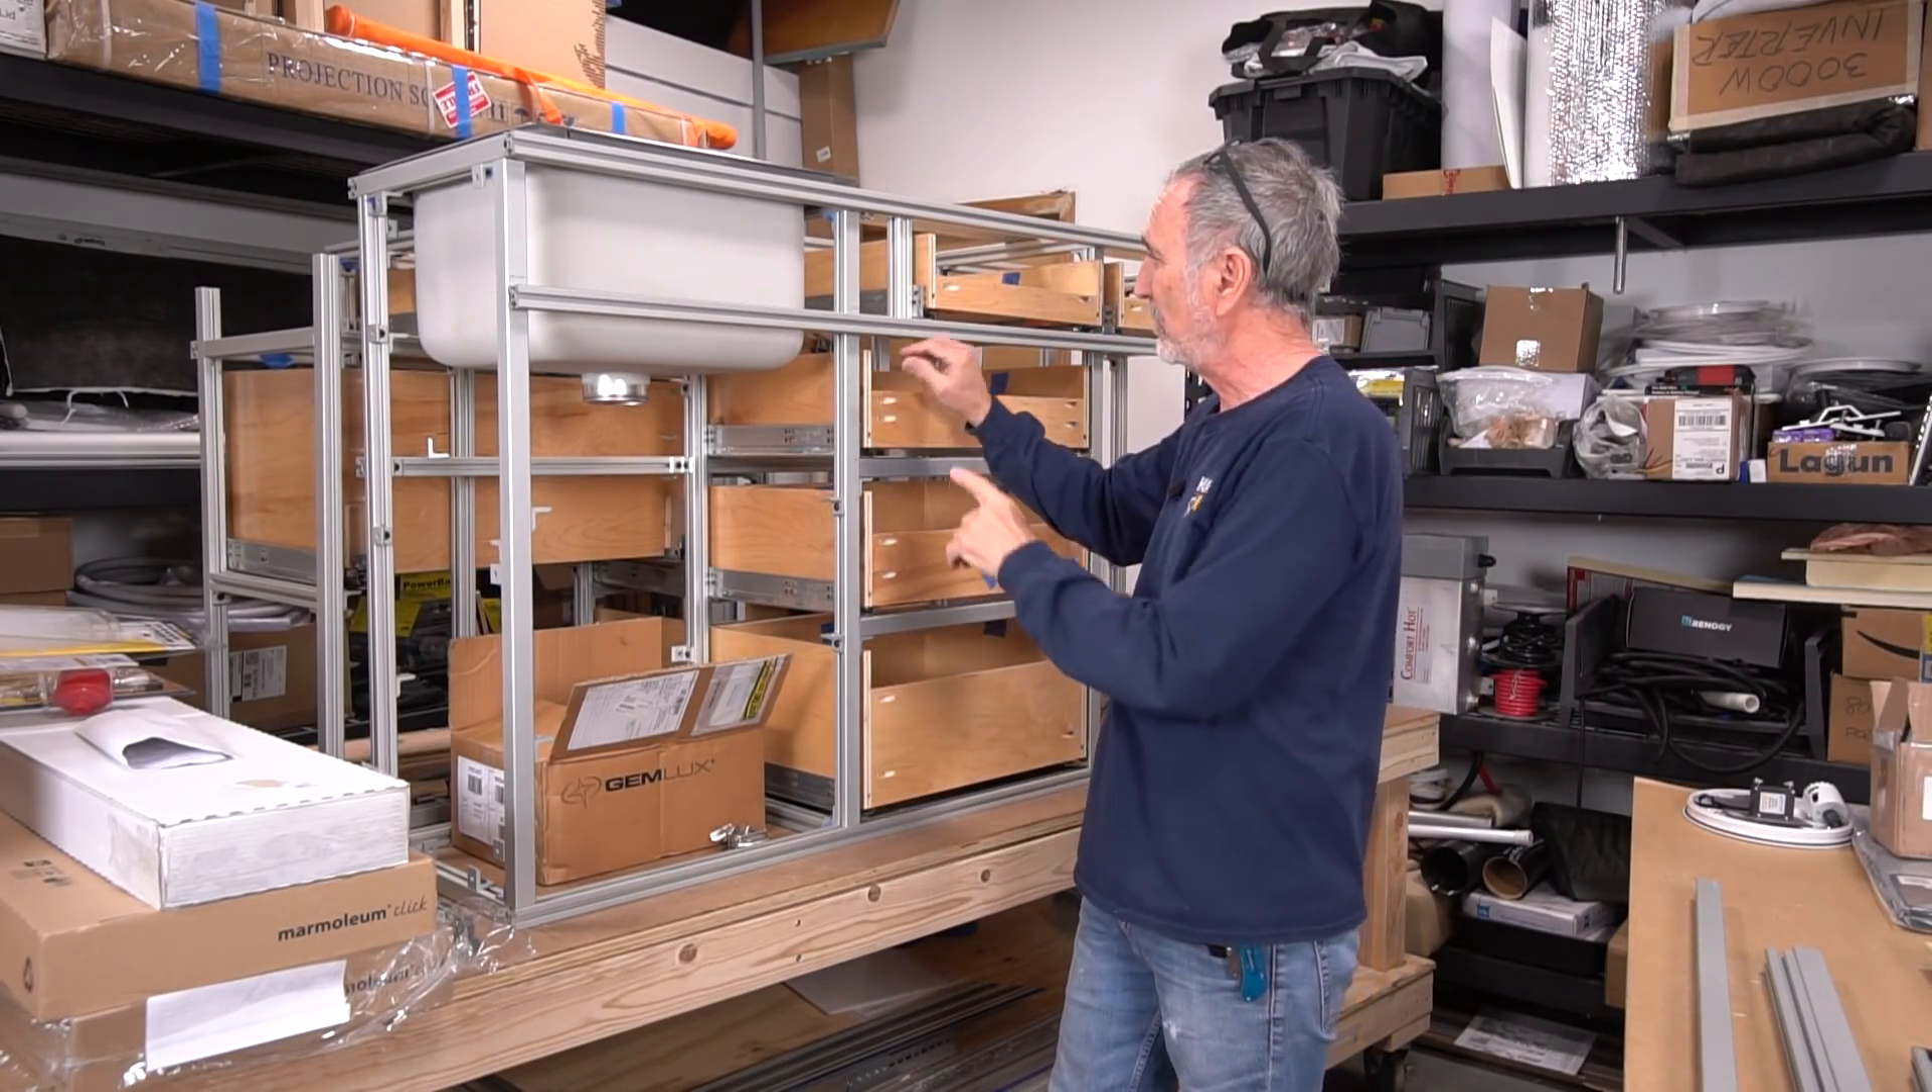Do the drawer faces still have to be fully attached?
Yes.